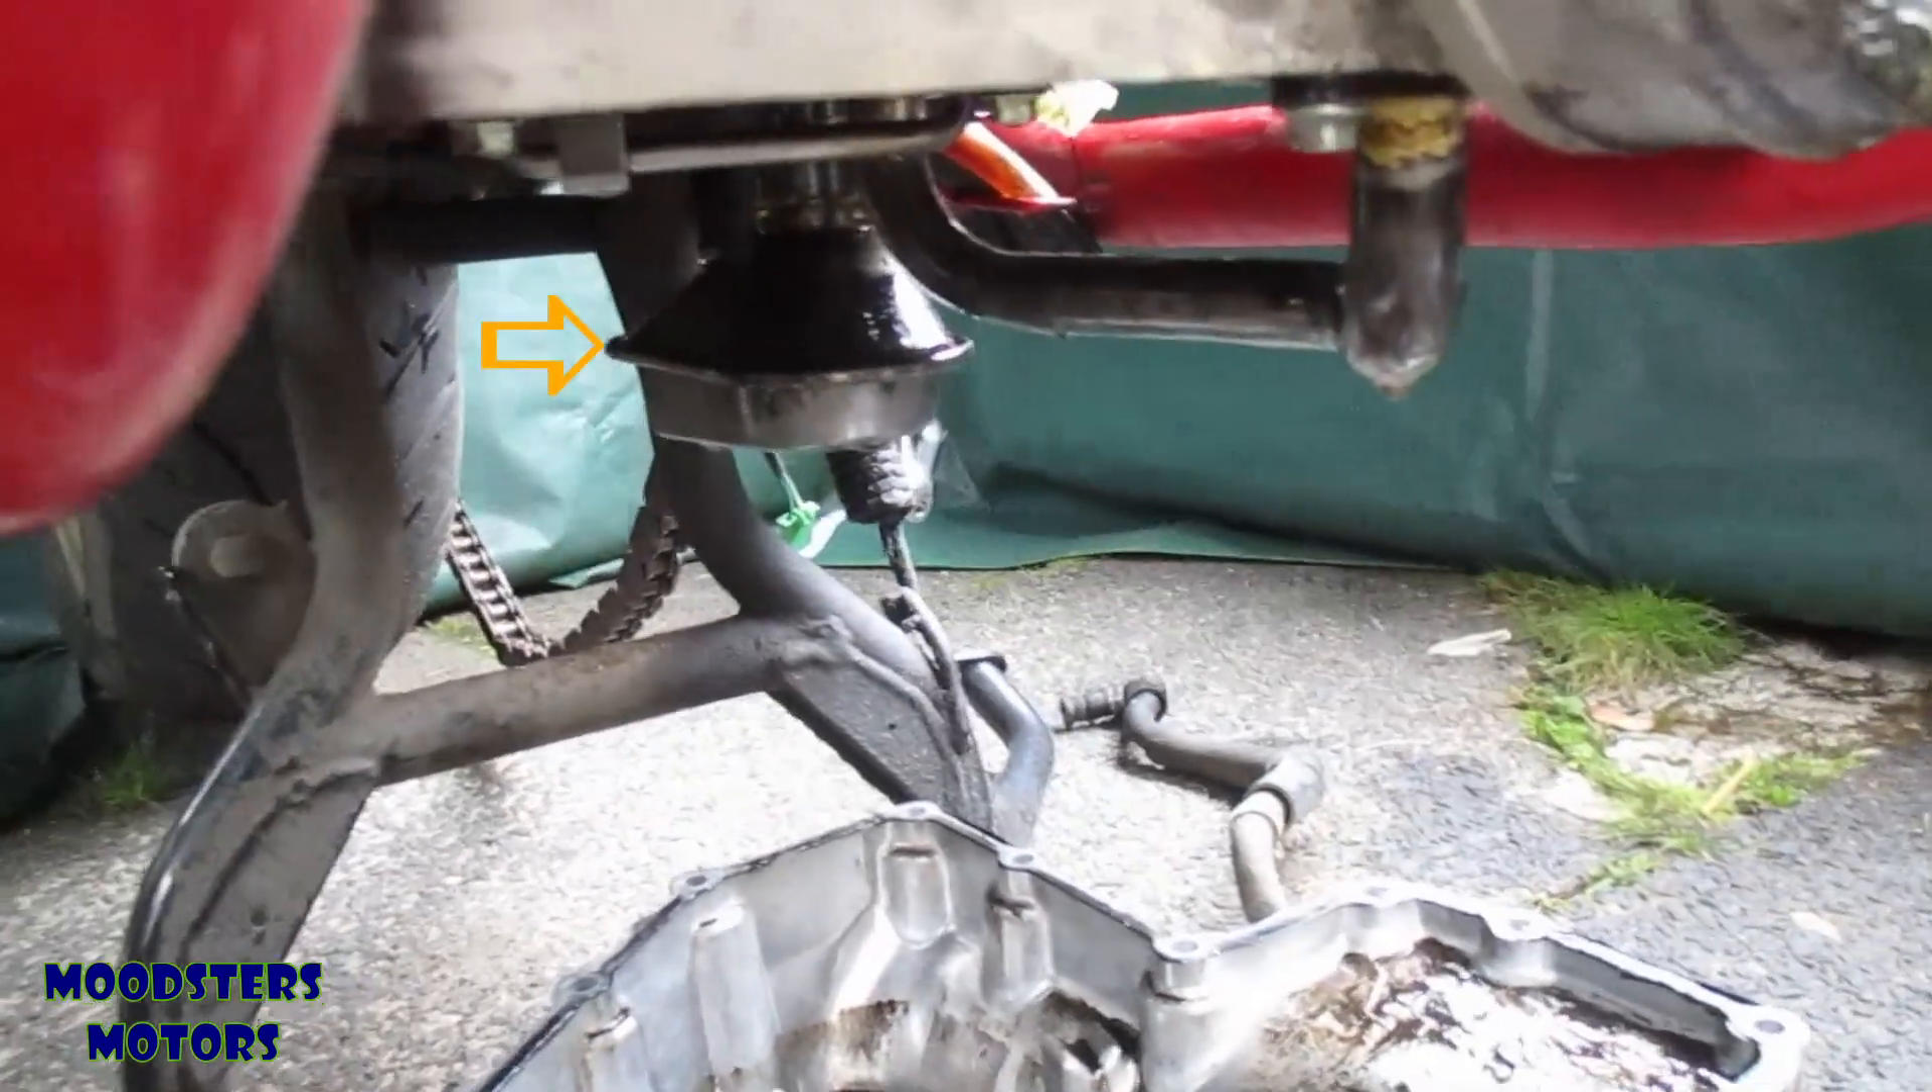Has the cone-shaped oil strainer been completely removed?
No.